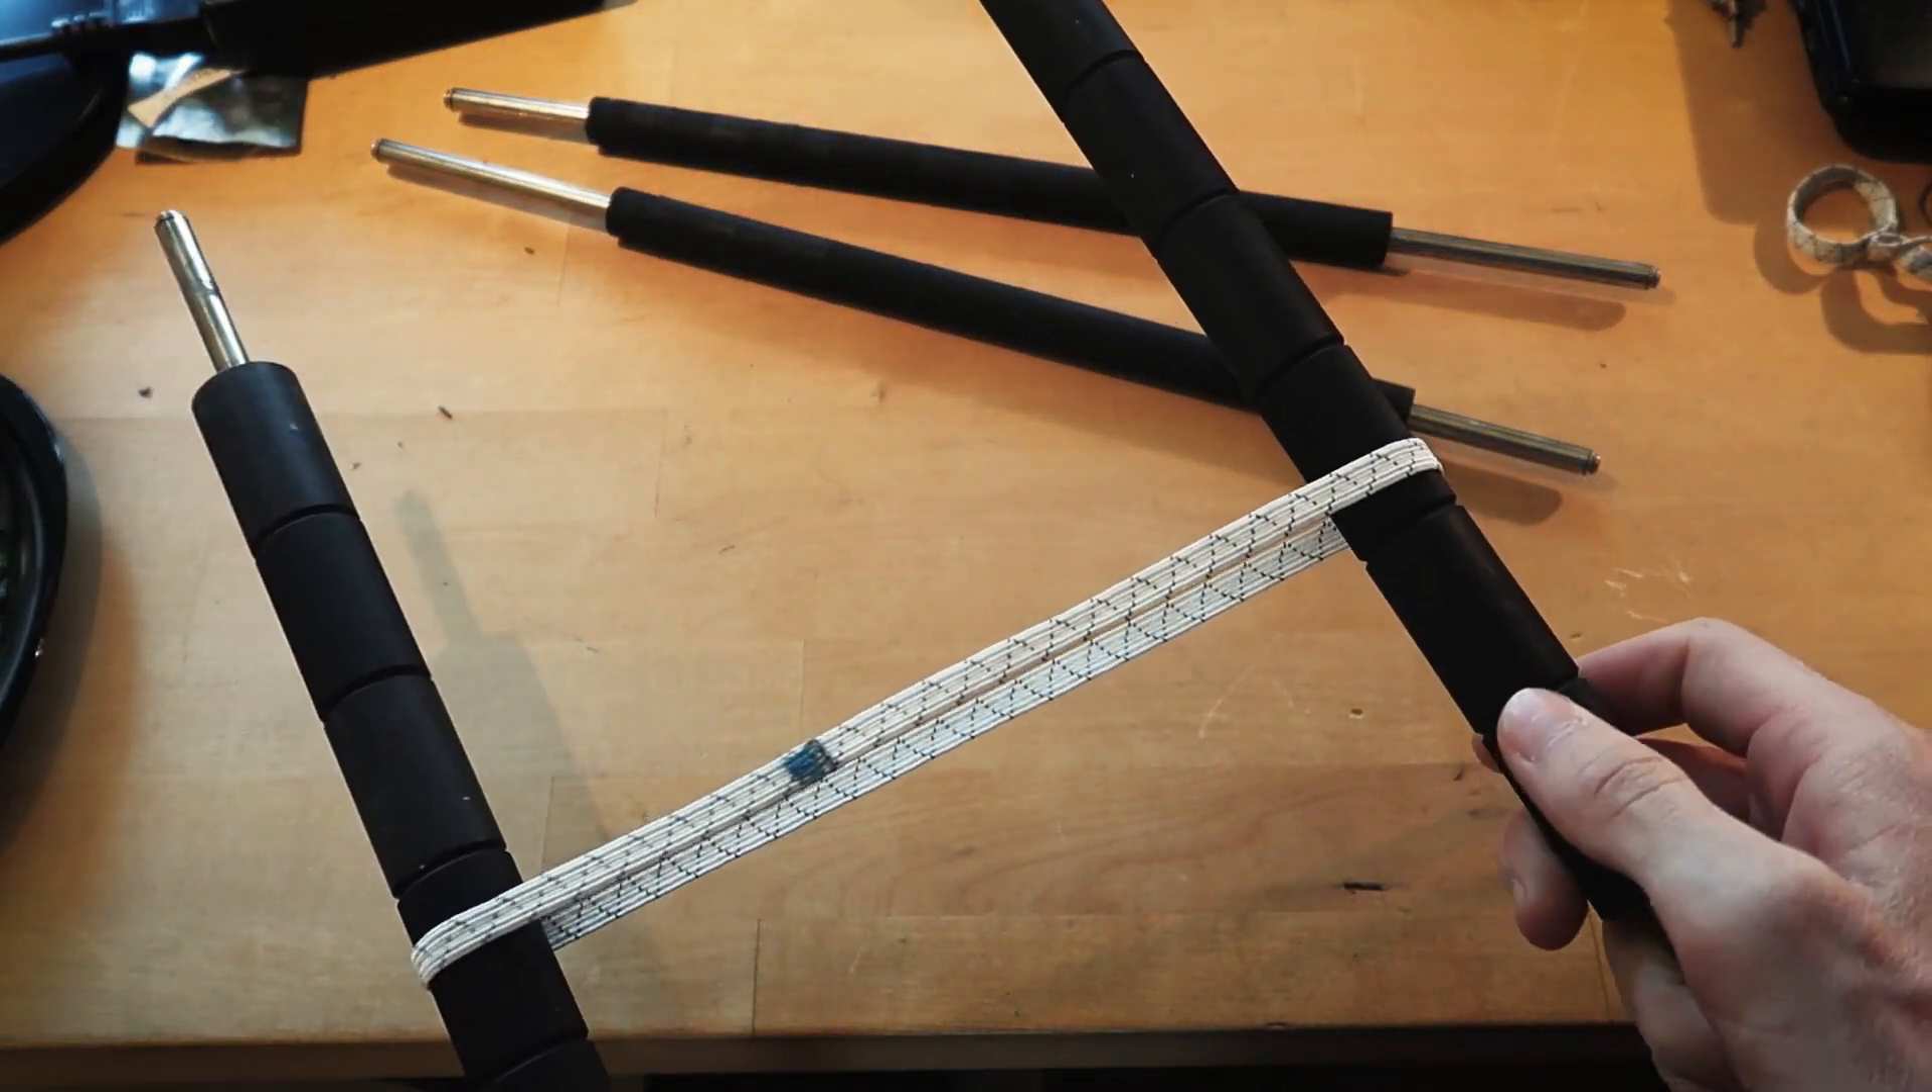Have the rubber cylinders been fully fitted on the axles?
Yes.